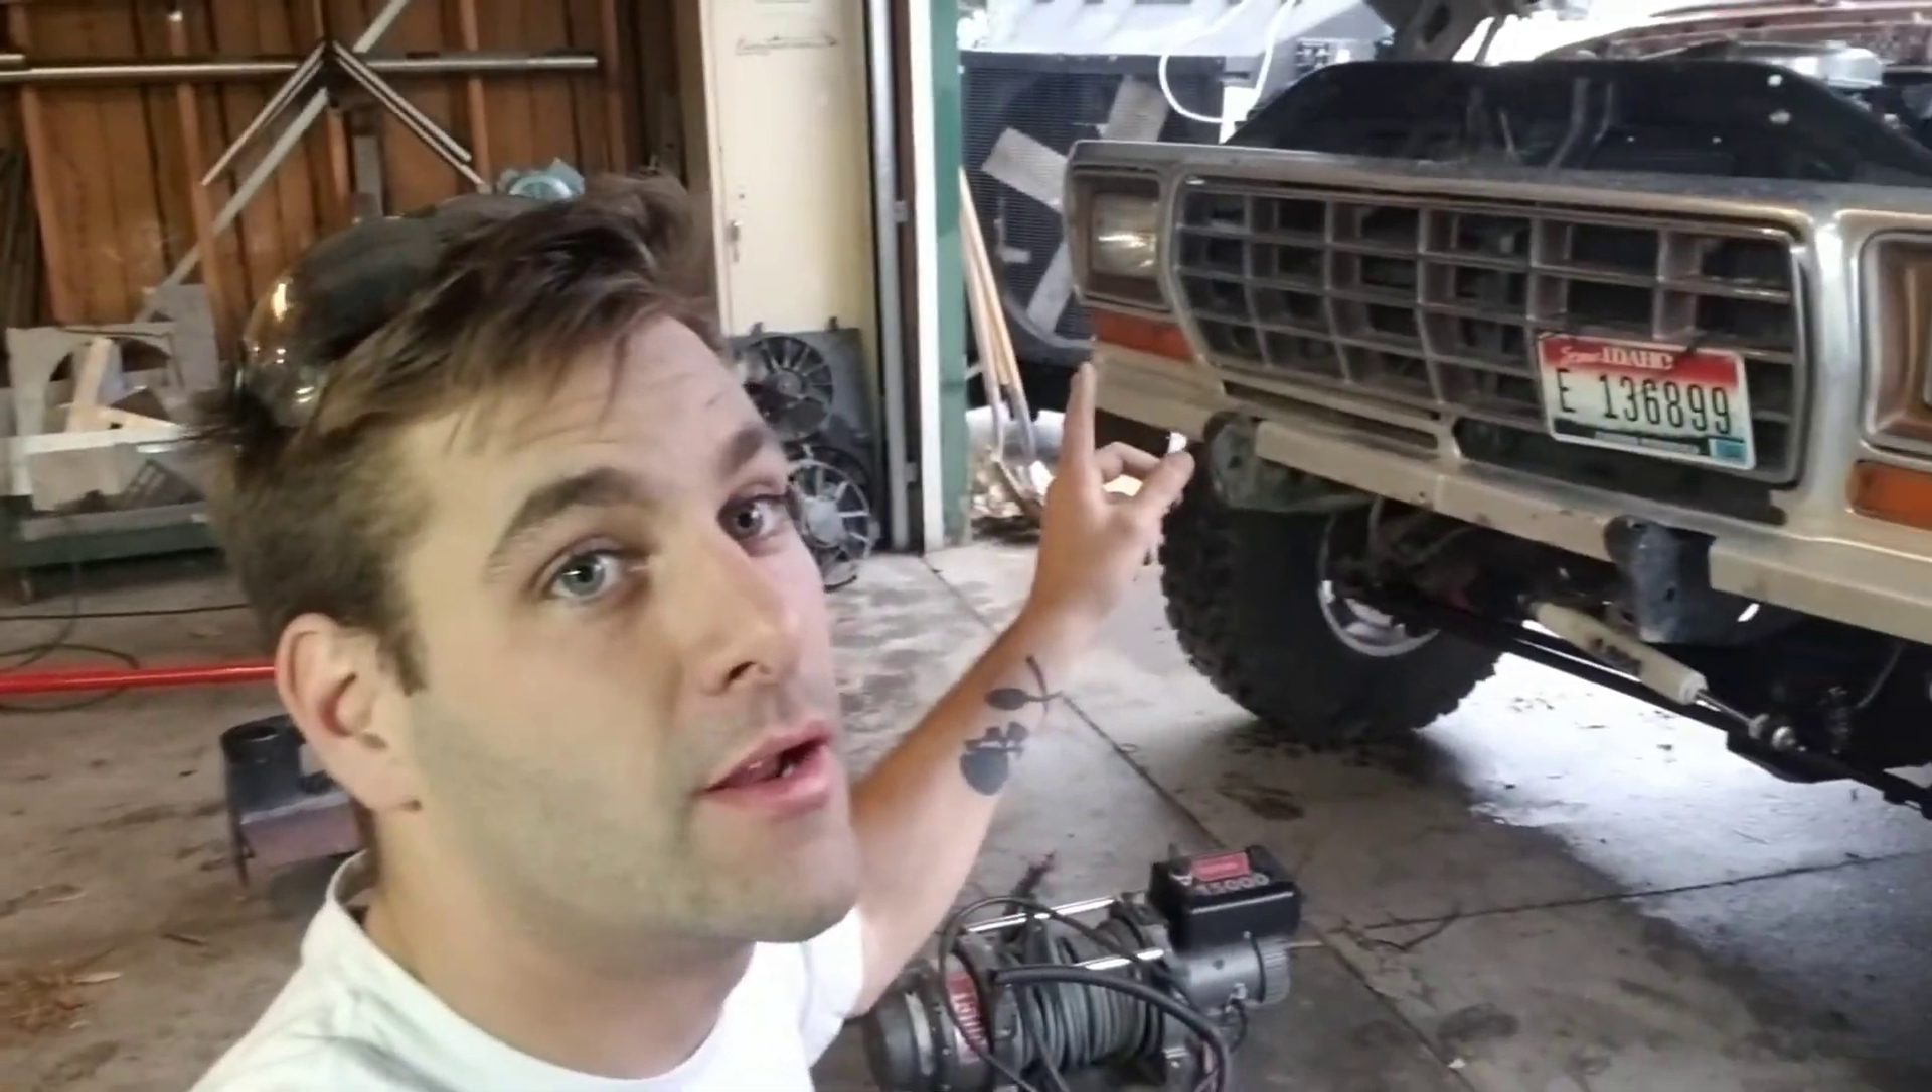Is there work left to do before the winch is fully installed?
Yes.